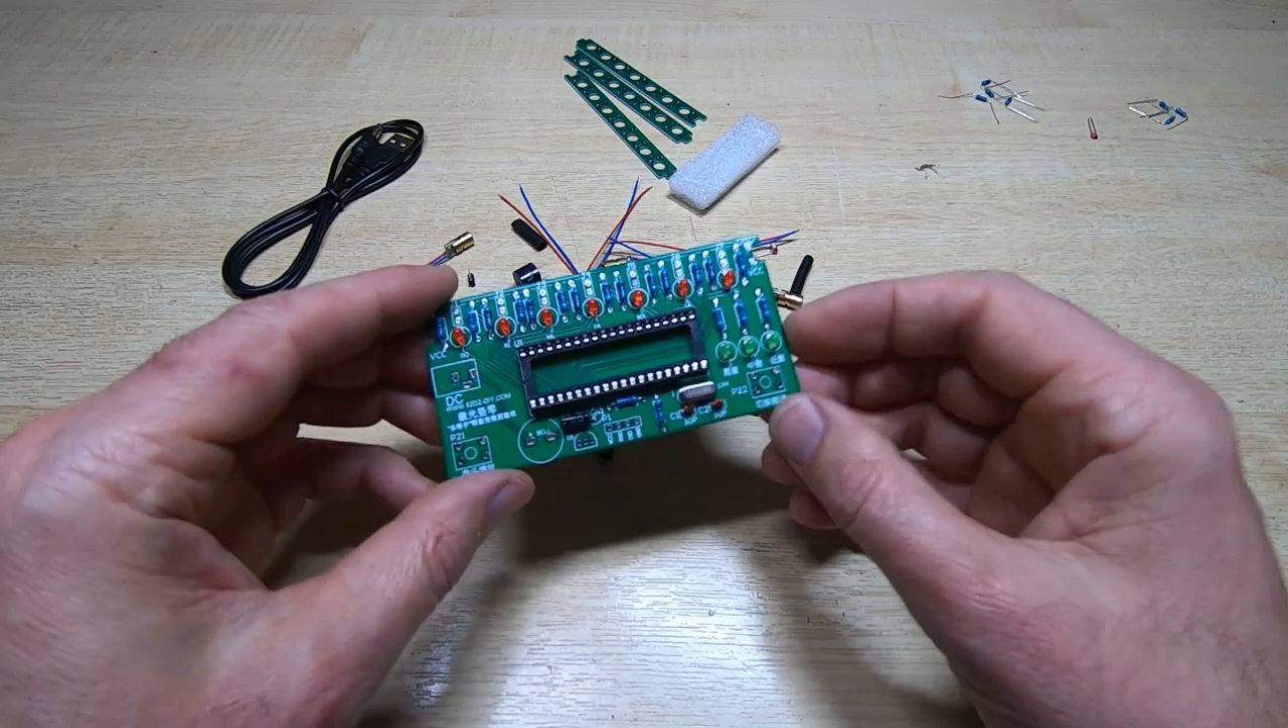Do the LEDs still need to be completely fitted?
No.